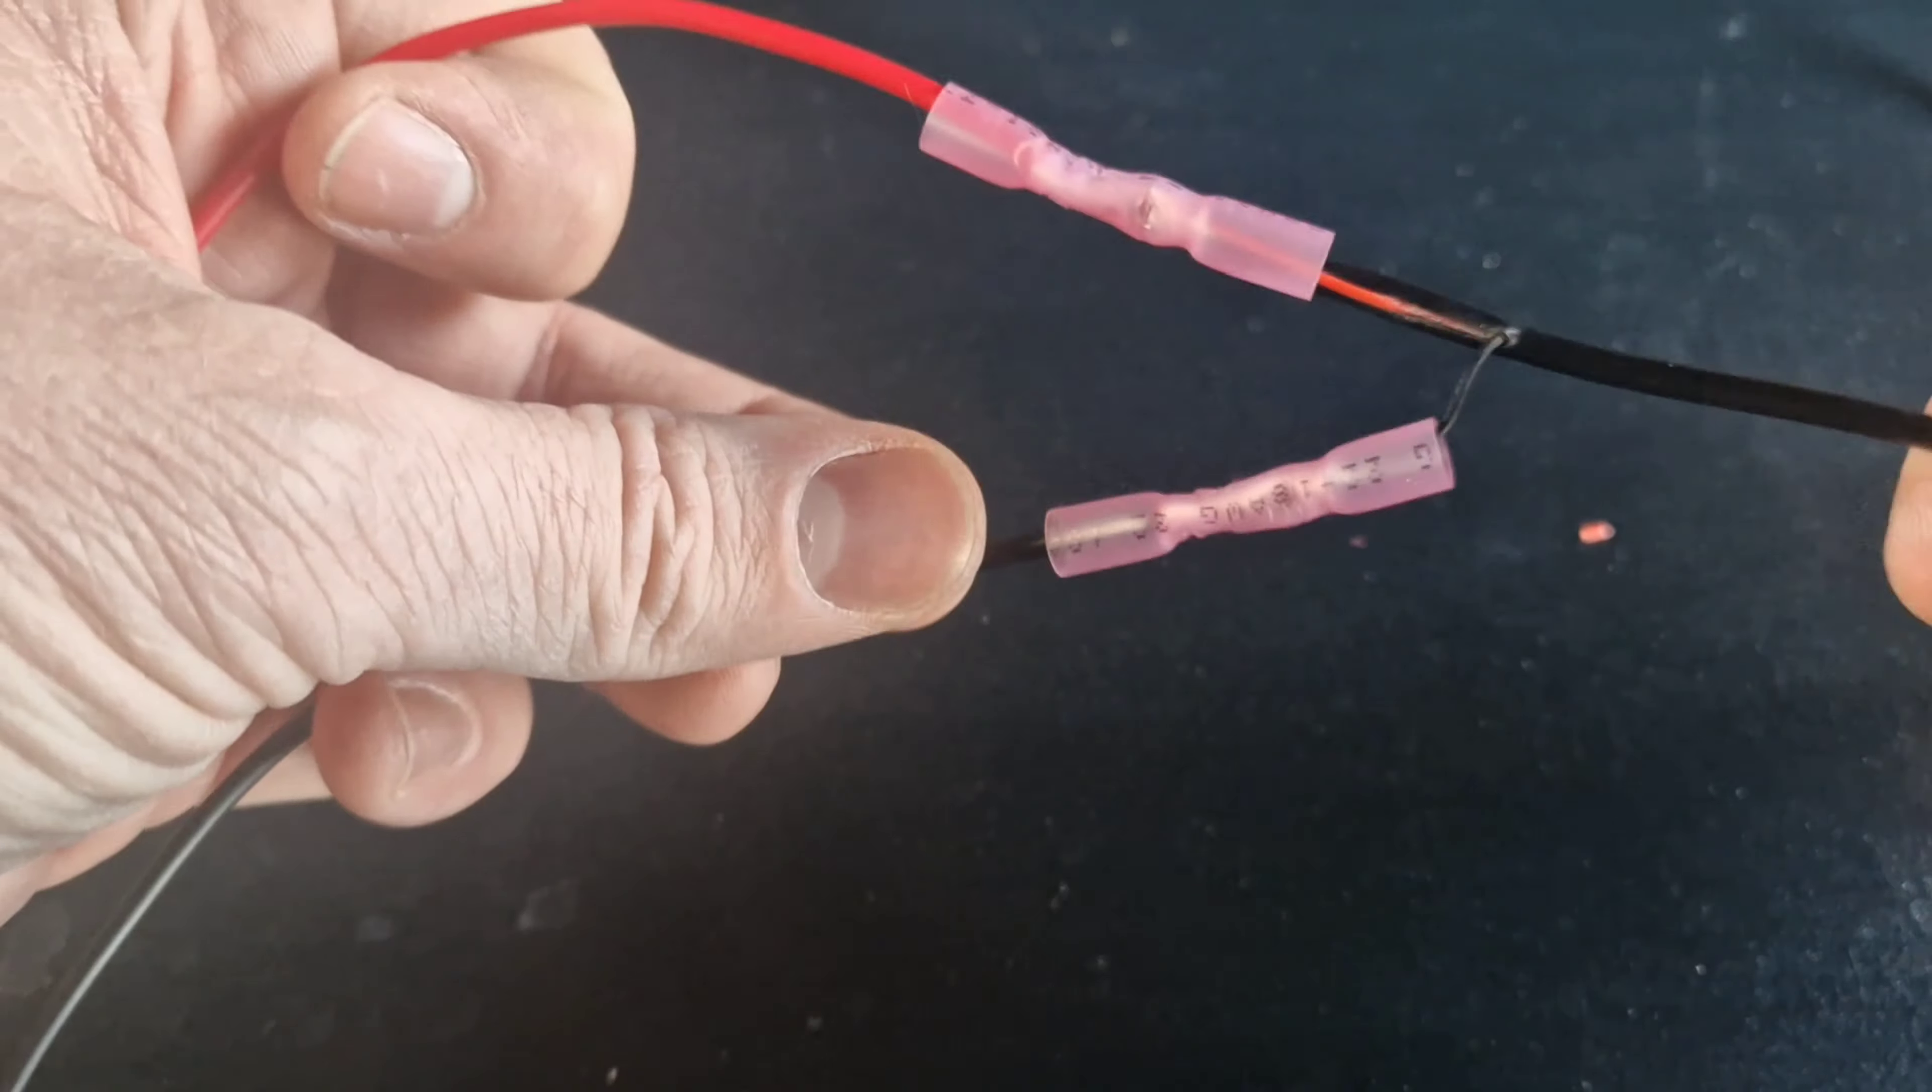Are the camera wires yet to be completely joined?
No.